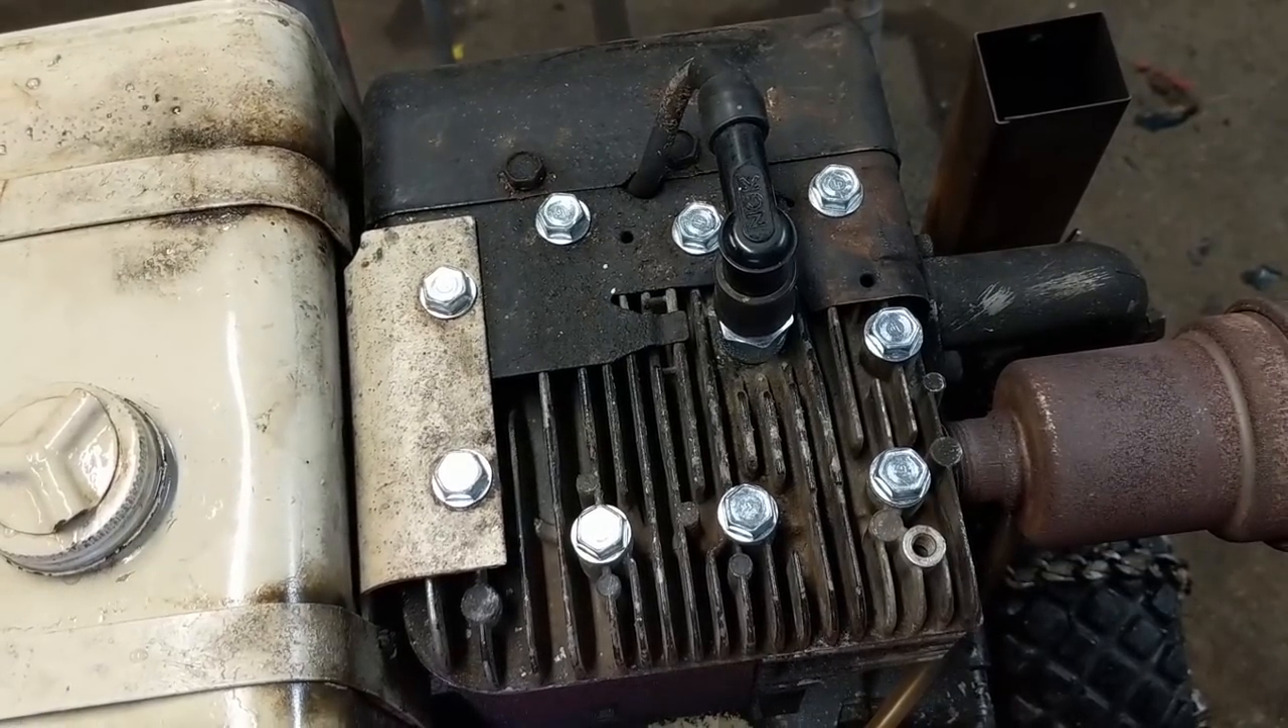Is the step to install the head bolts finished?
Yes.